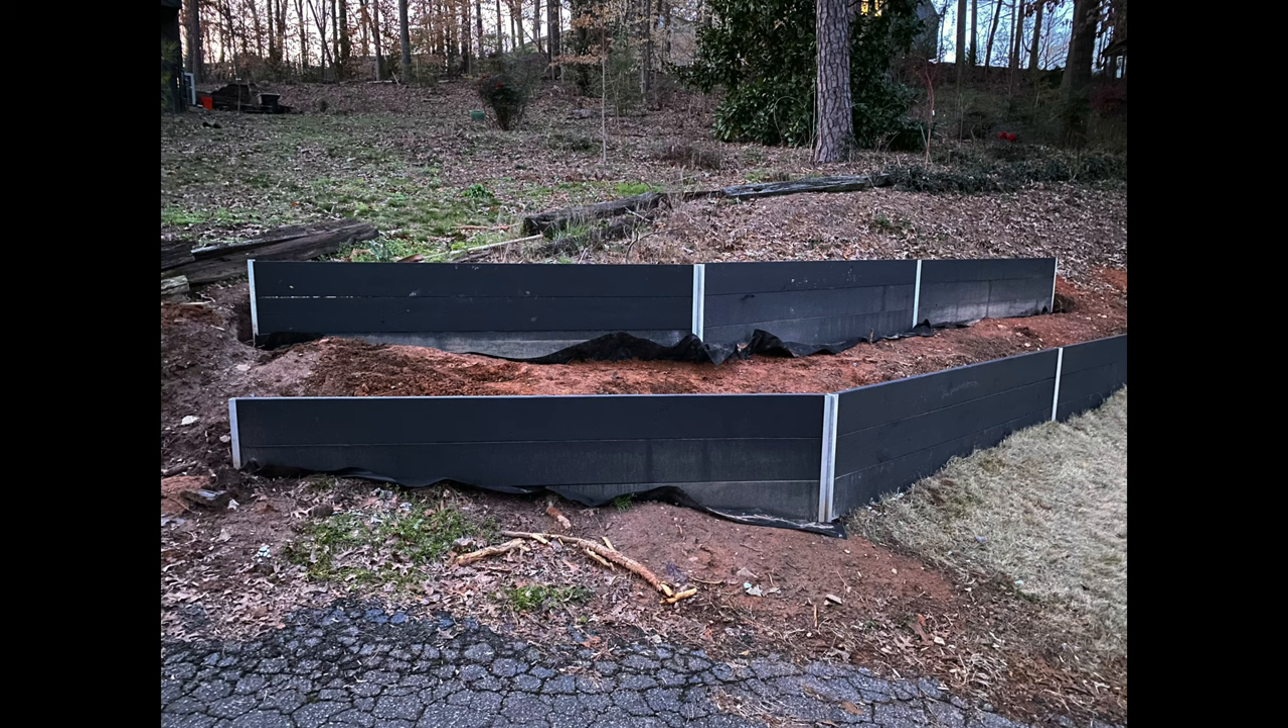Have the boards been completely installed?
Yes.